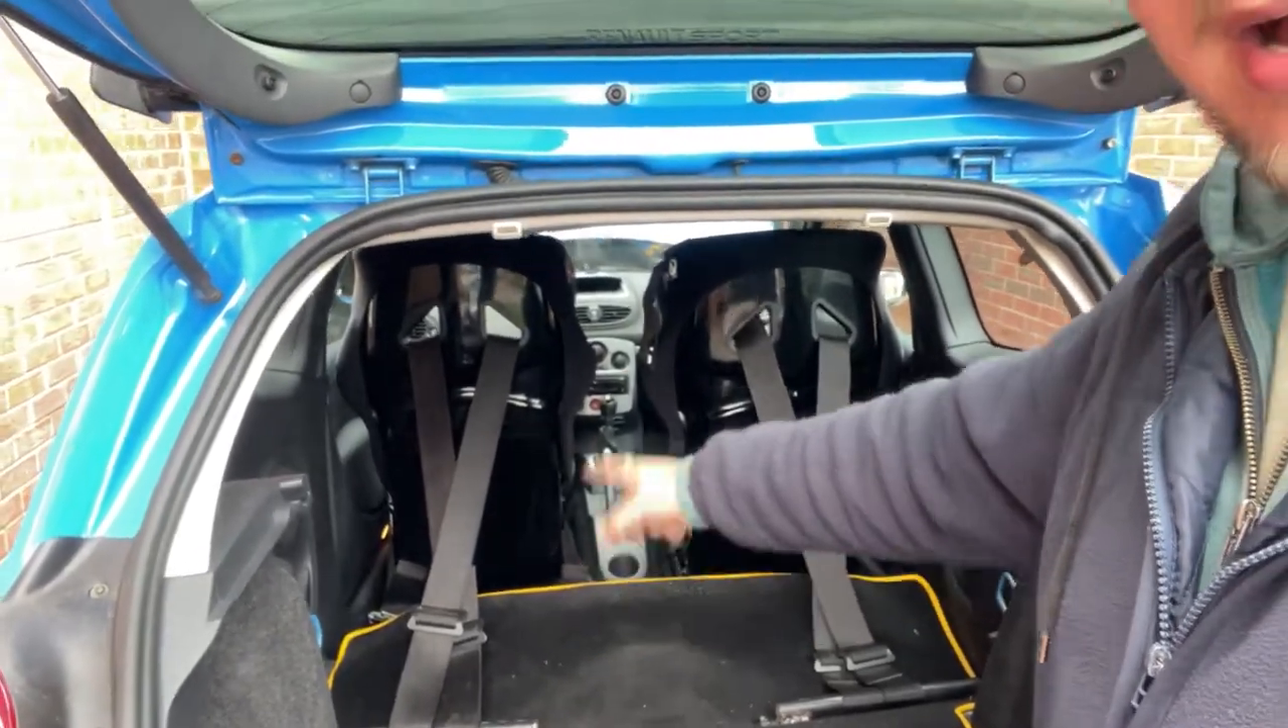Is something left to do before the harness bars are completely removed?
Yes.